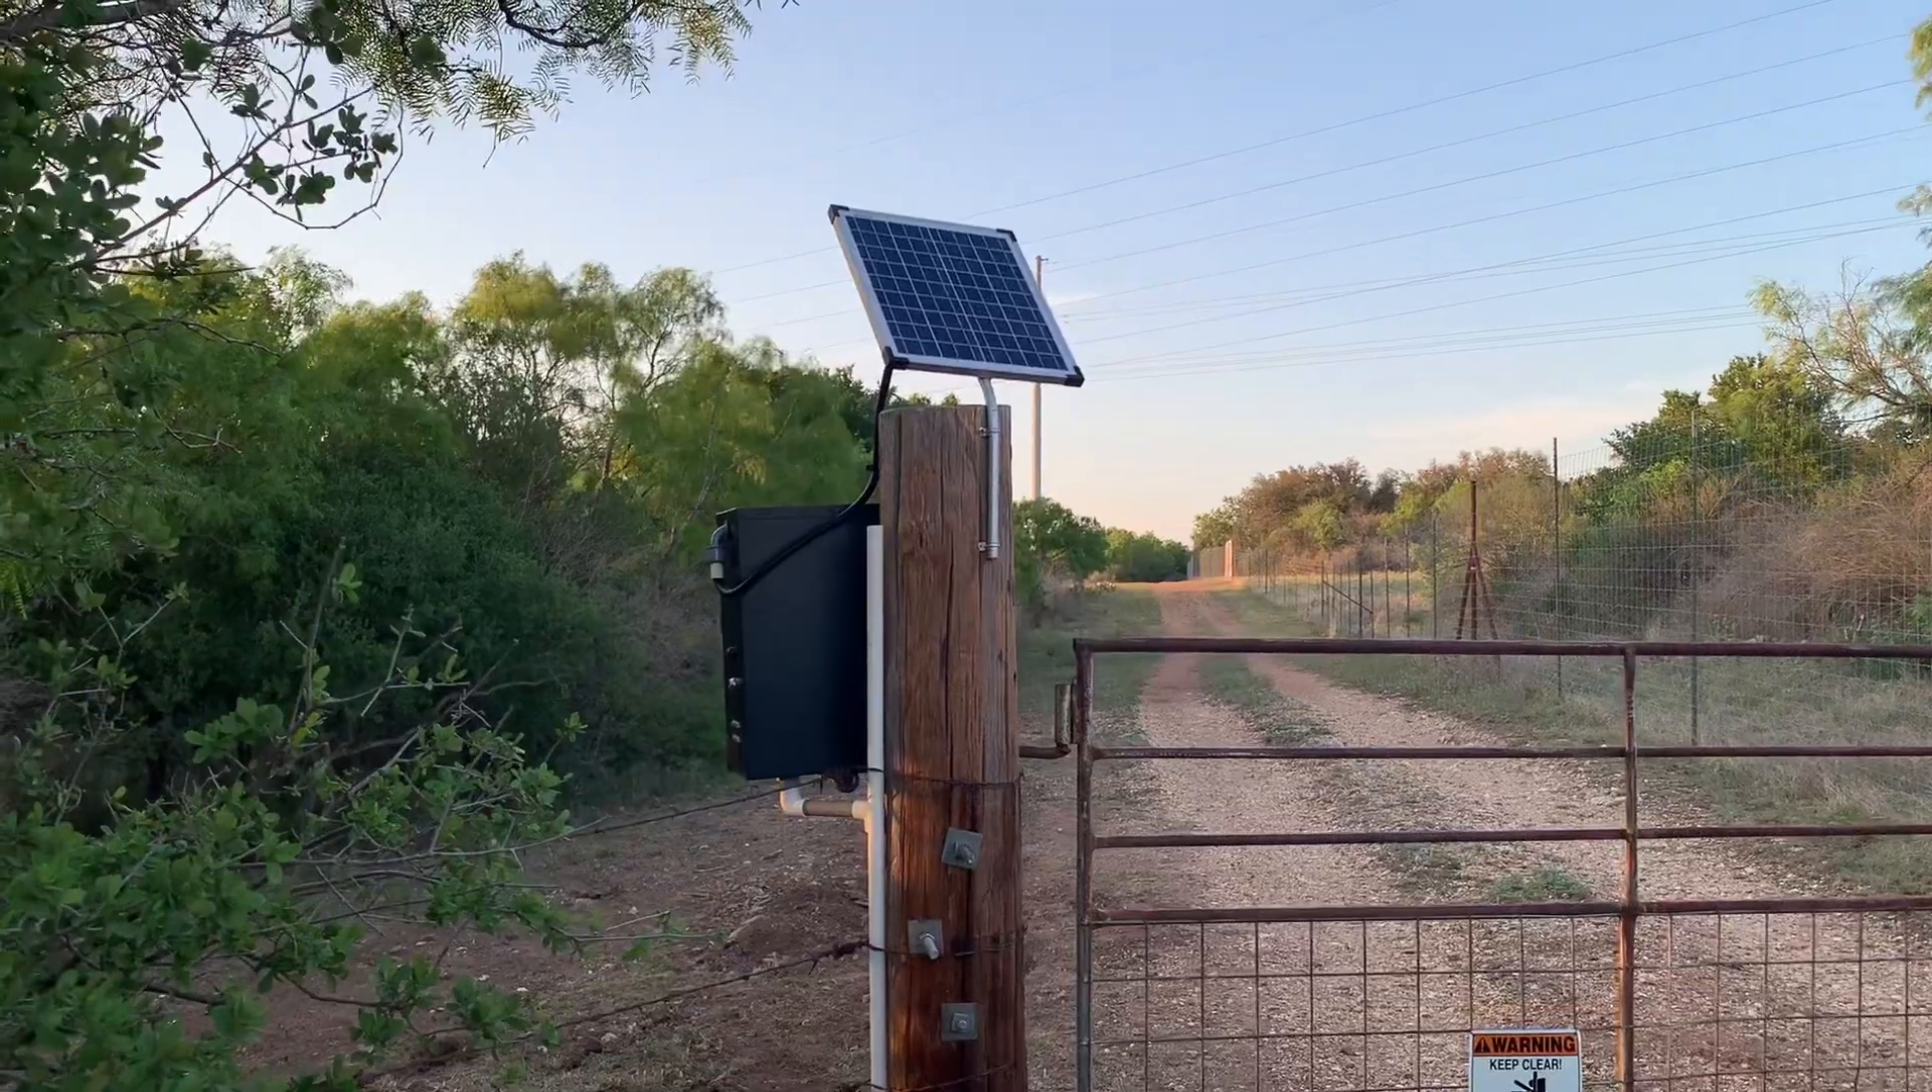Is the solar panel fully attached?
Yes.